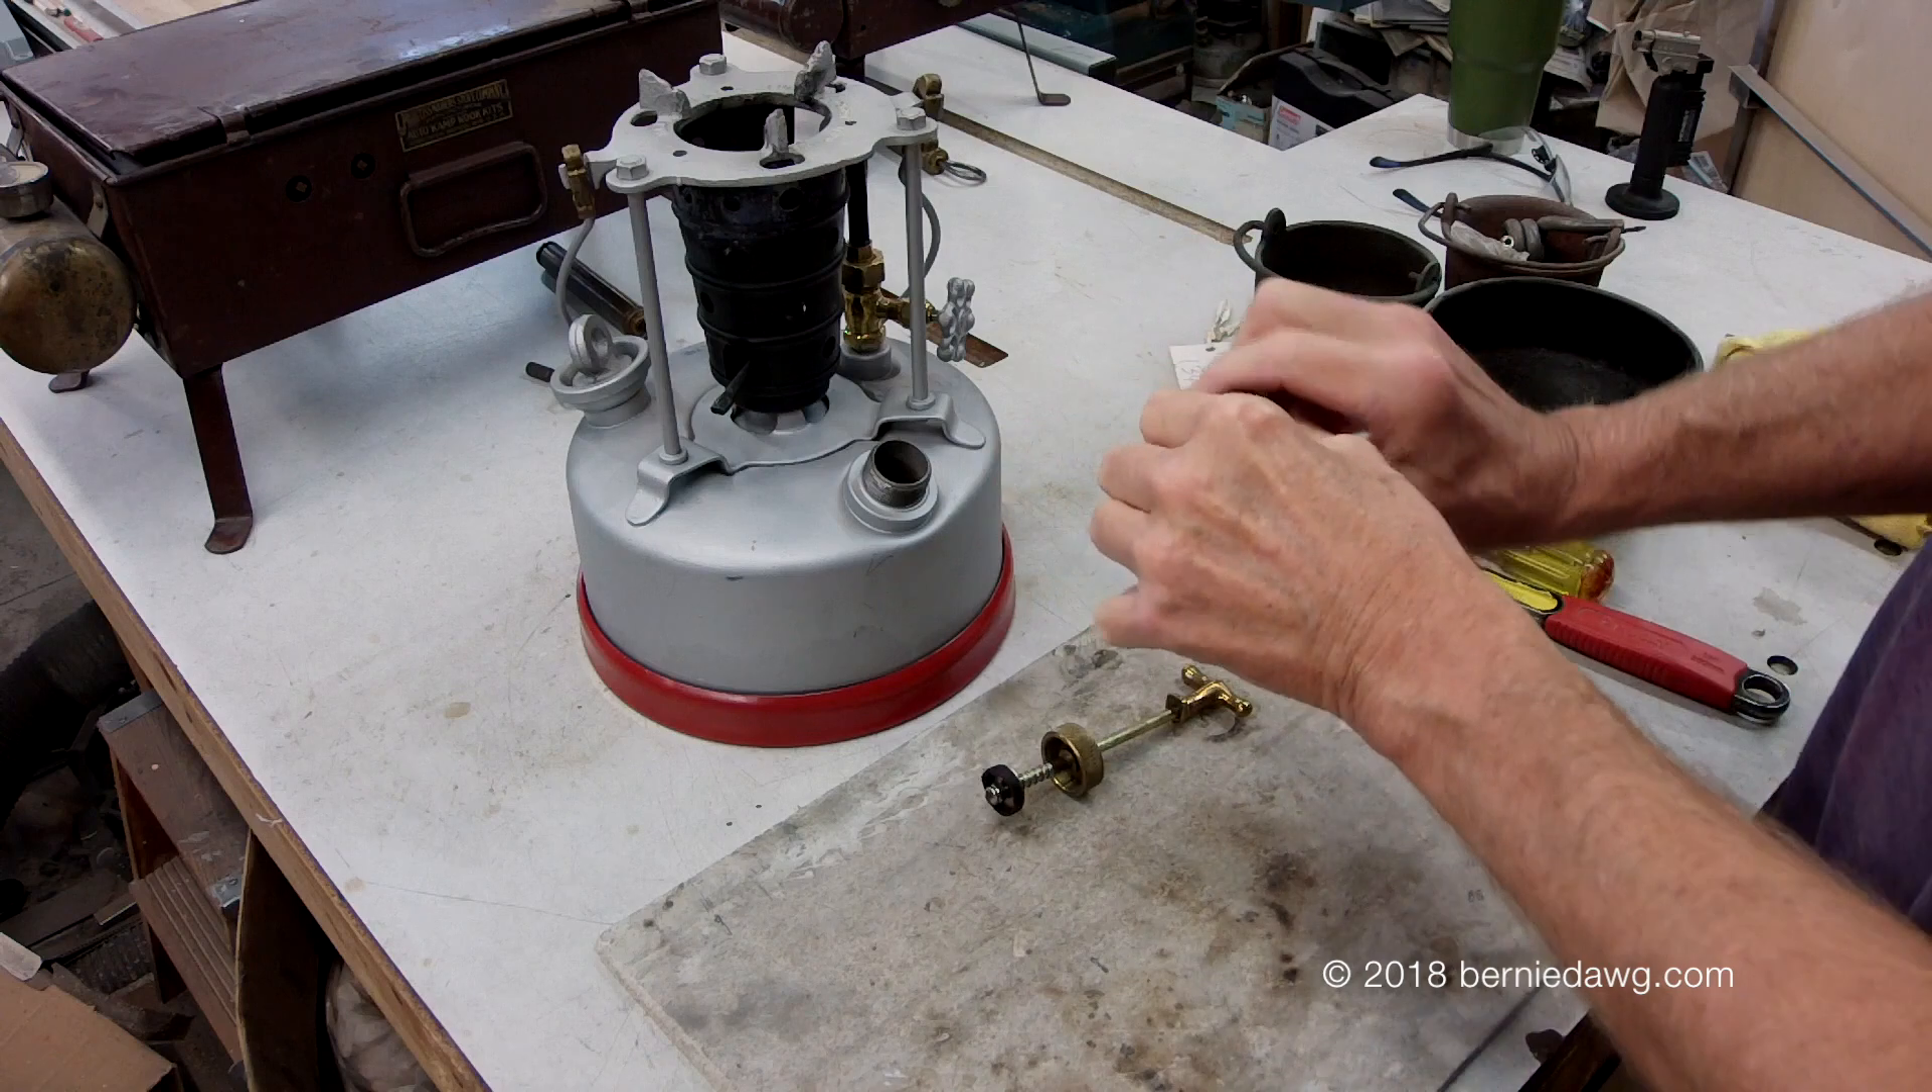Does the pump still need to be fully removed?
No.